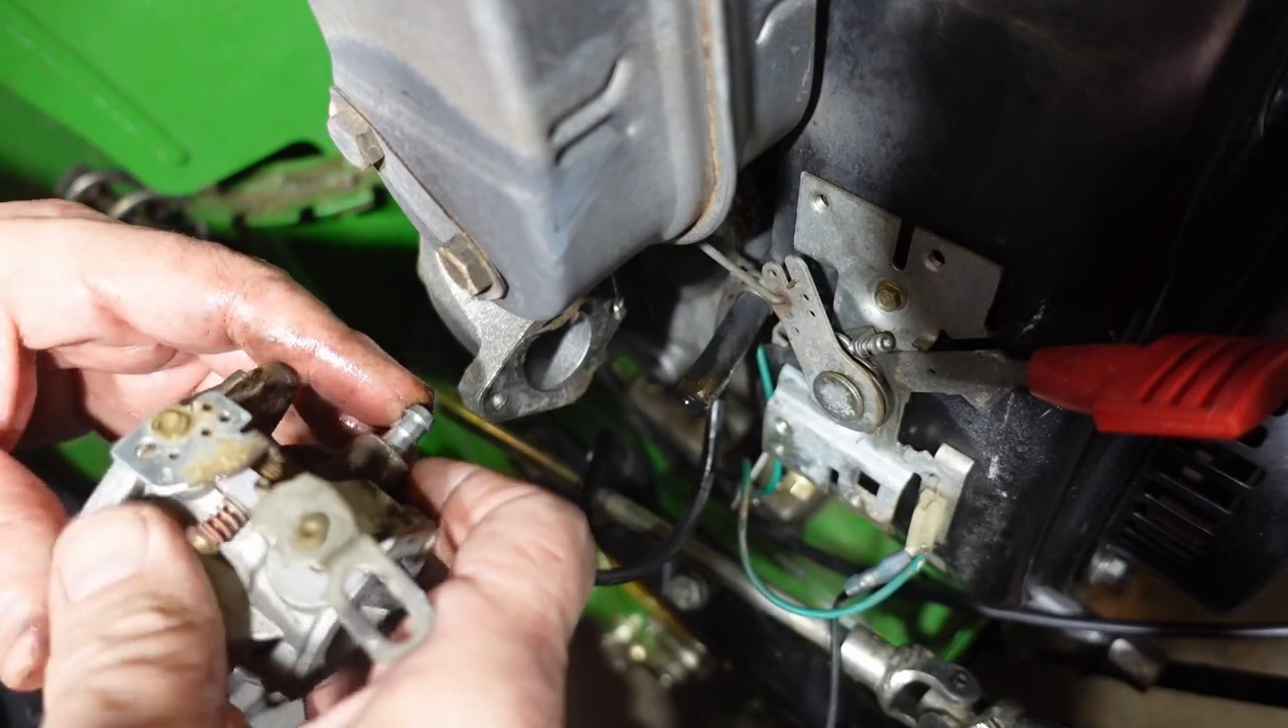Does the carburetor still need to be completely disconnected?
No.